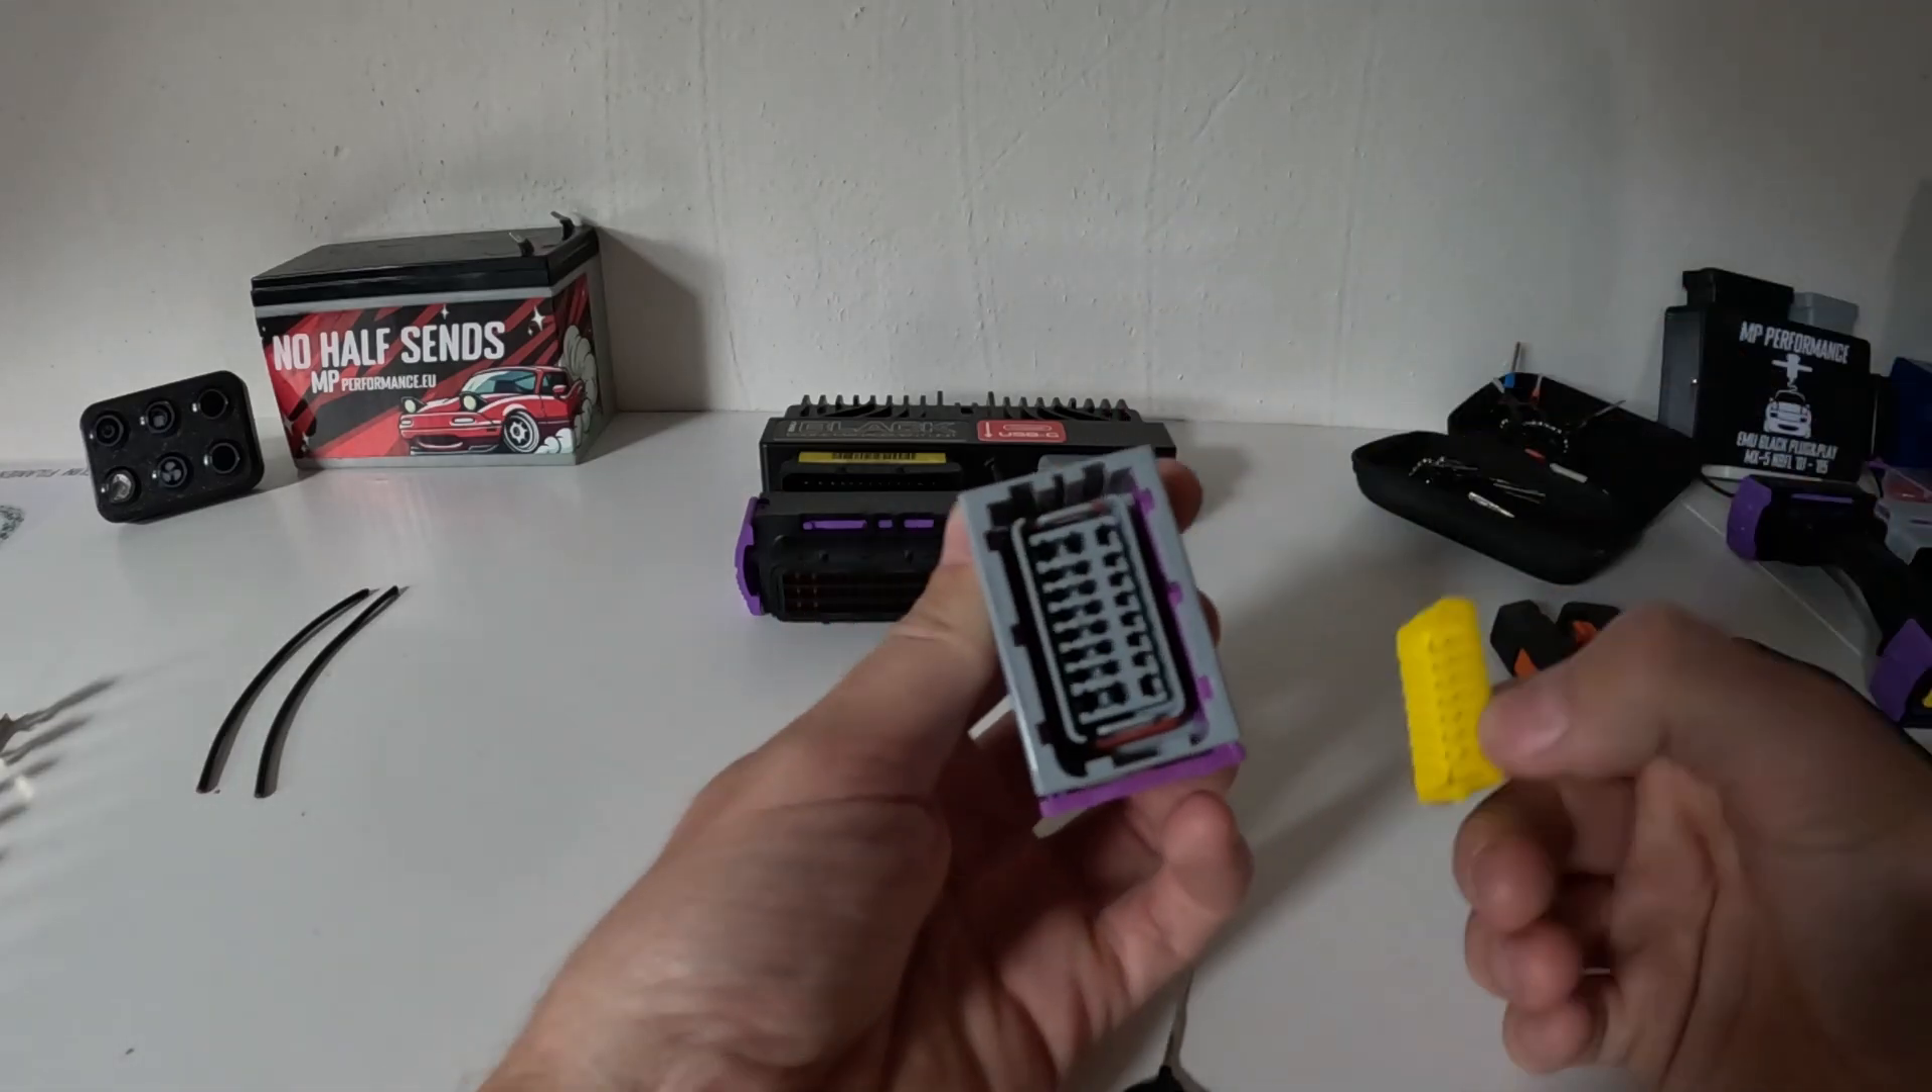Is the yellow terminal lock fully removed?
Yes.